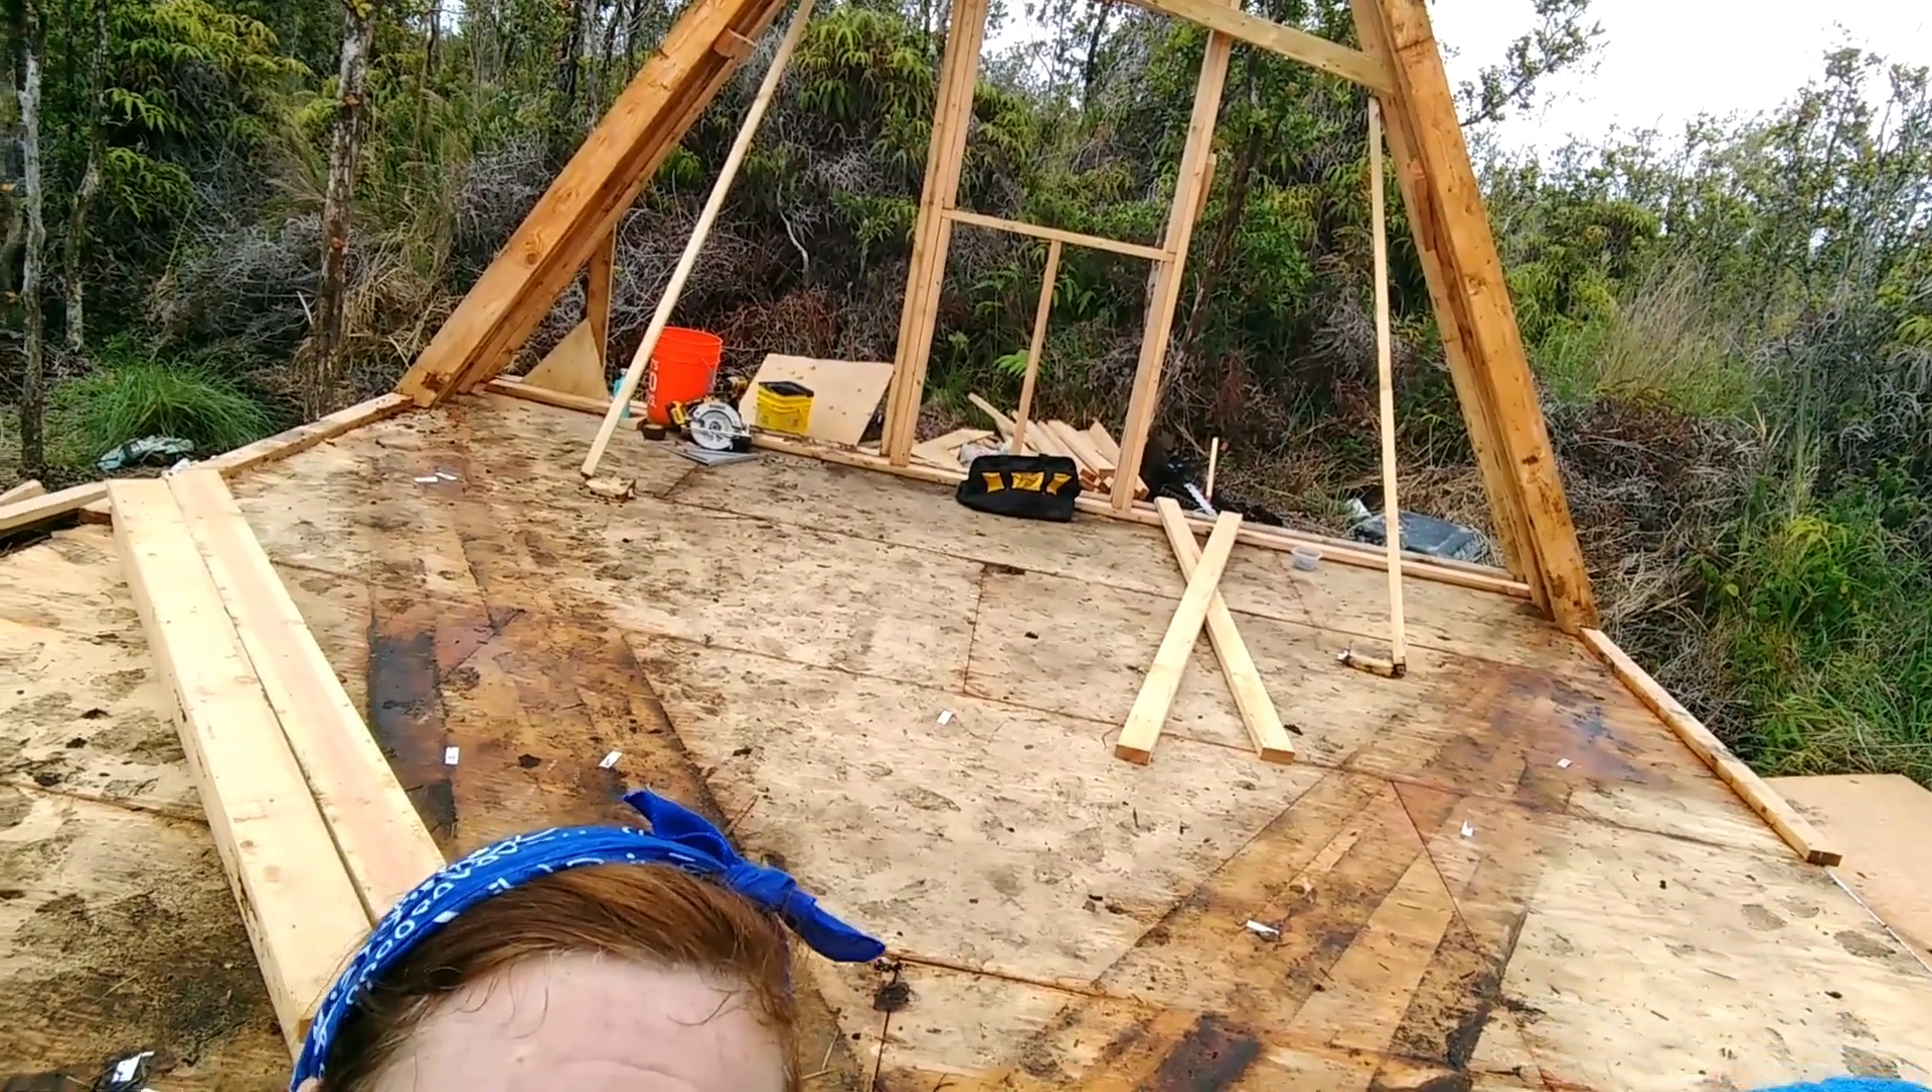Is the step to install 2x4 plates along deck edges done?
No.